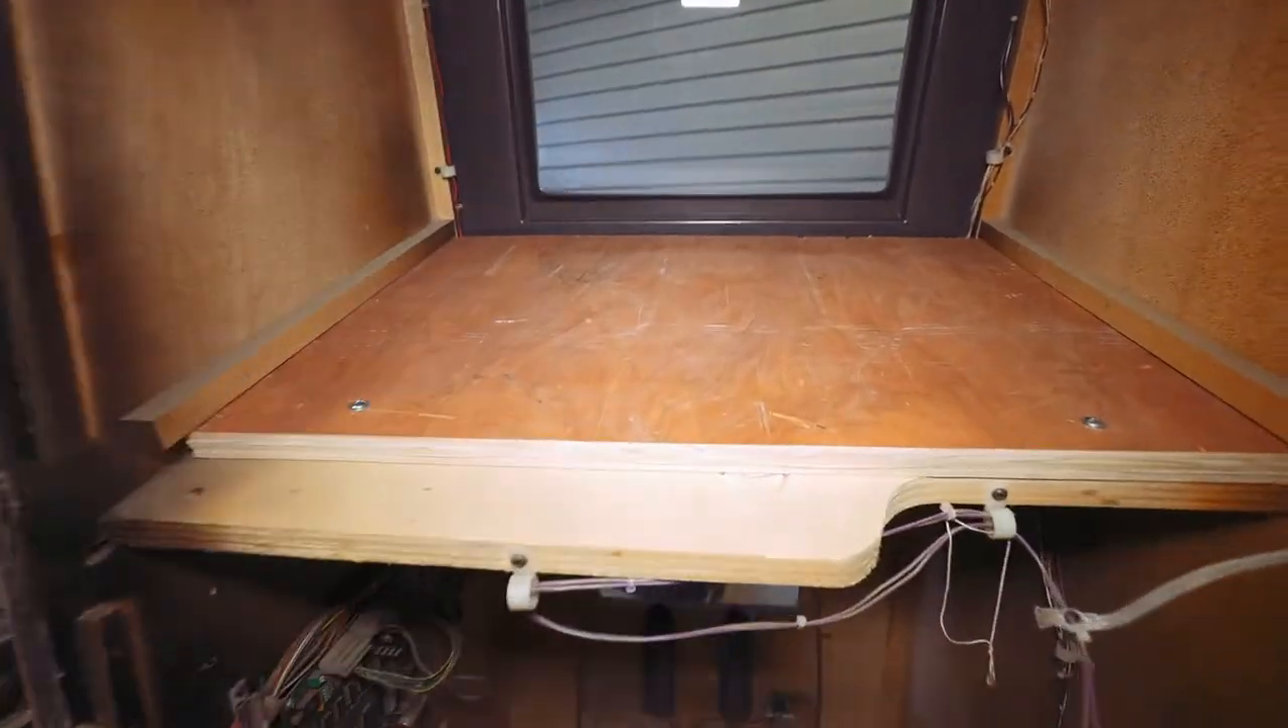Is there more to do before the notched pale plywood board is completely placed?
No.